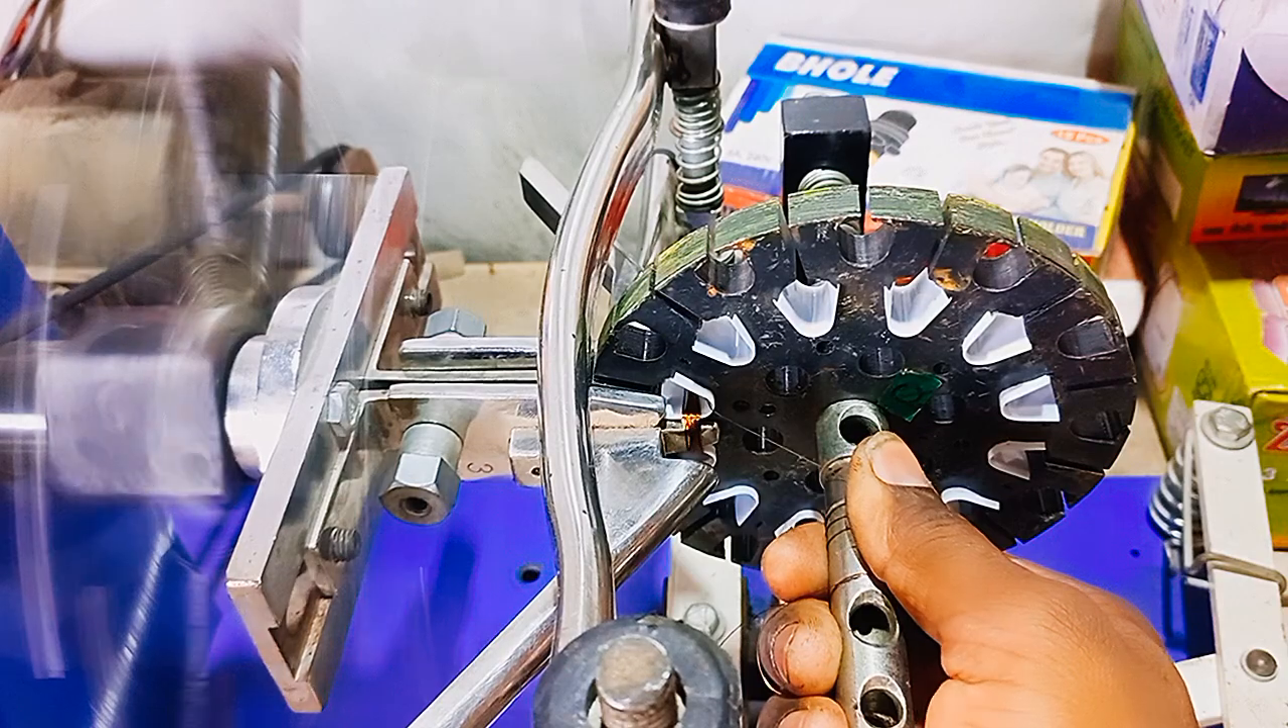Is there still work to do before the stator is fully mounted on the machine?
No.